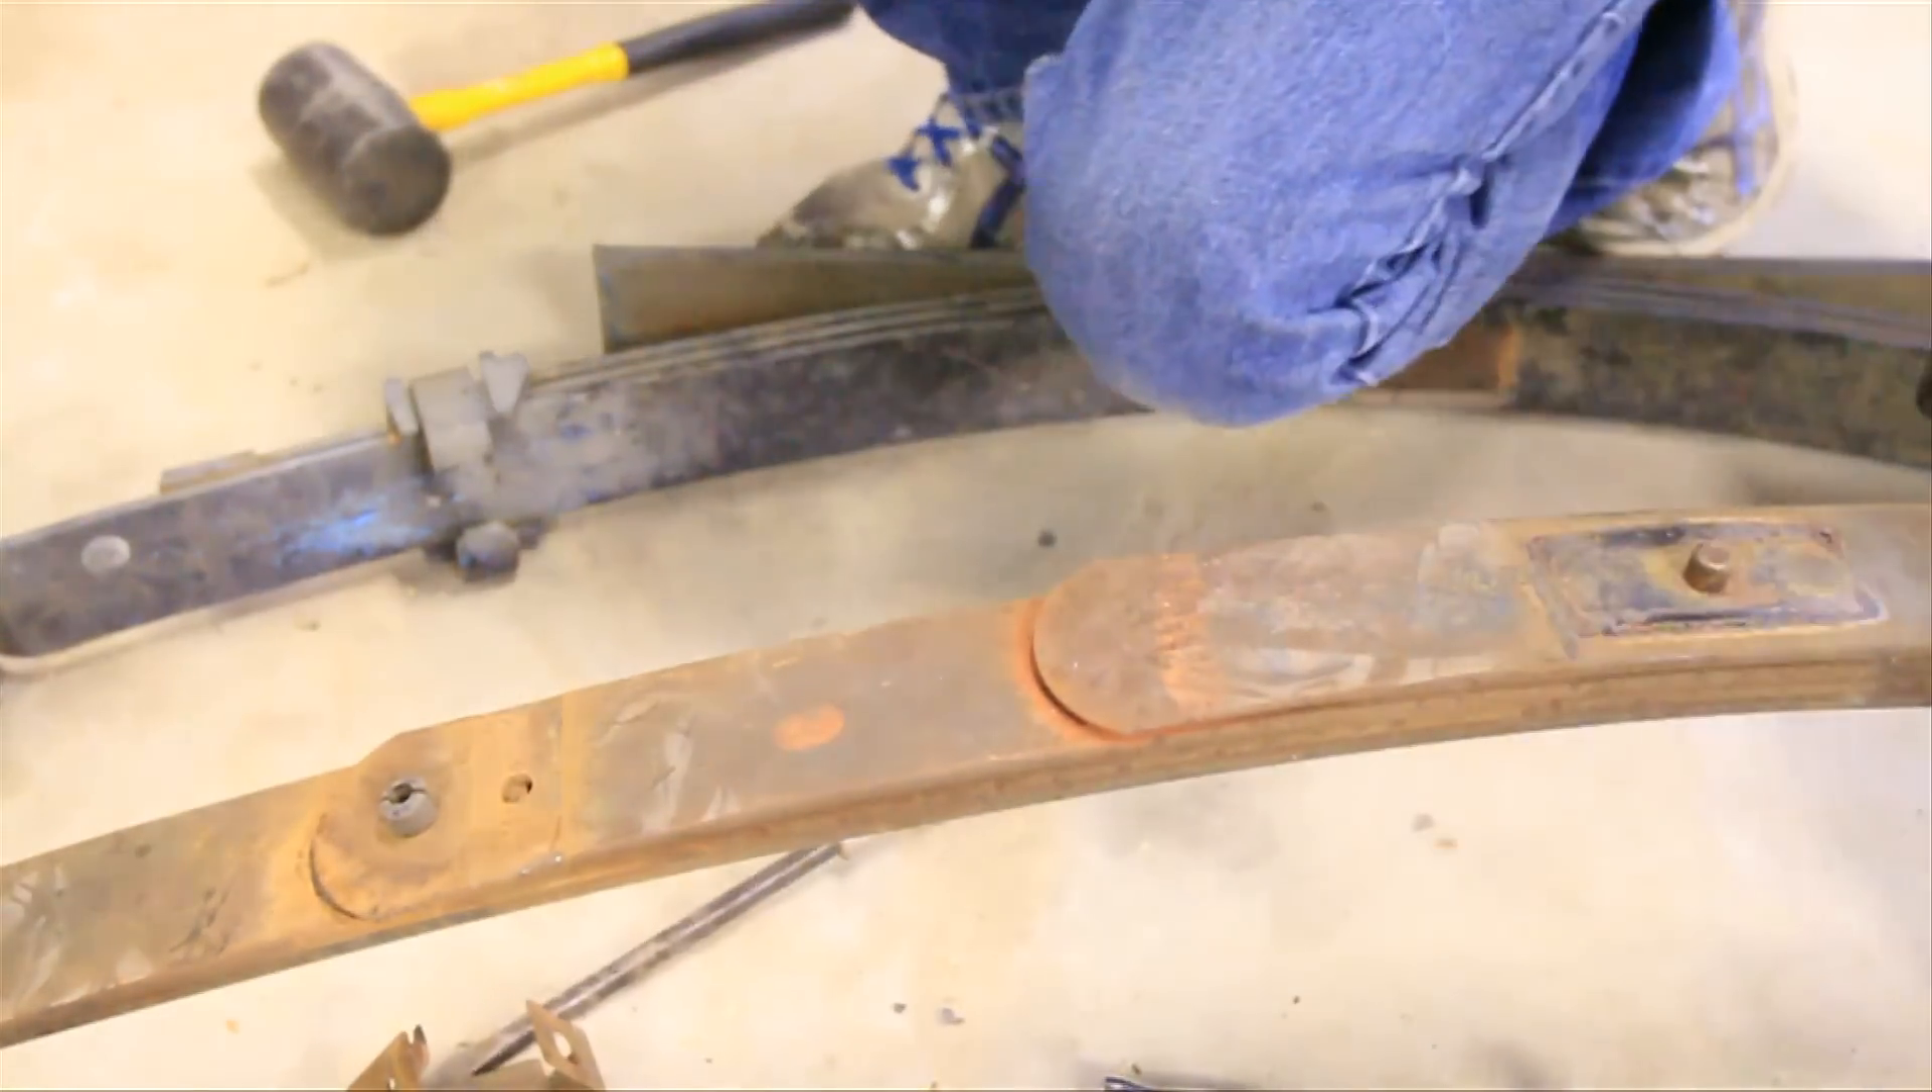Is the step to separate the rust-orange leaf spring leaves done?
No.